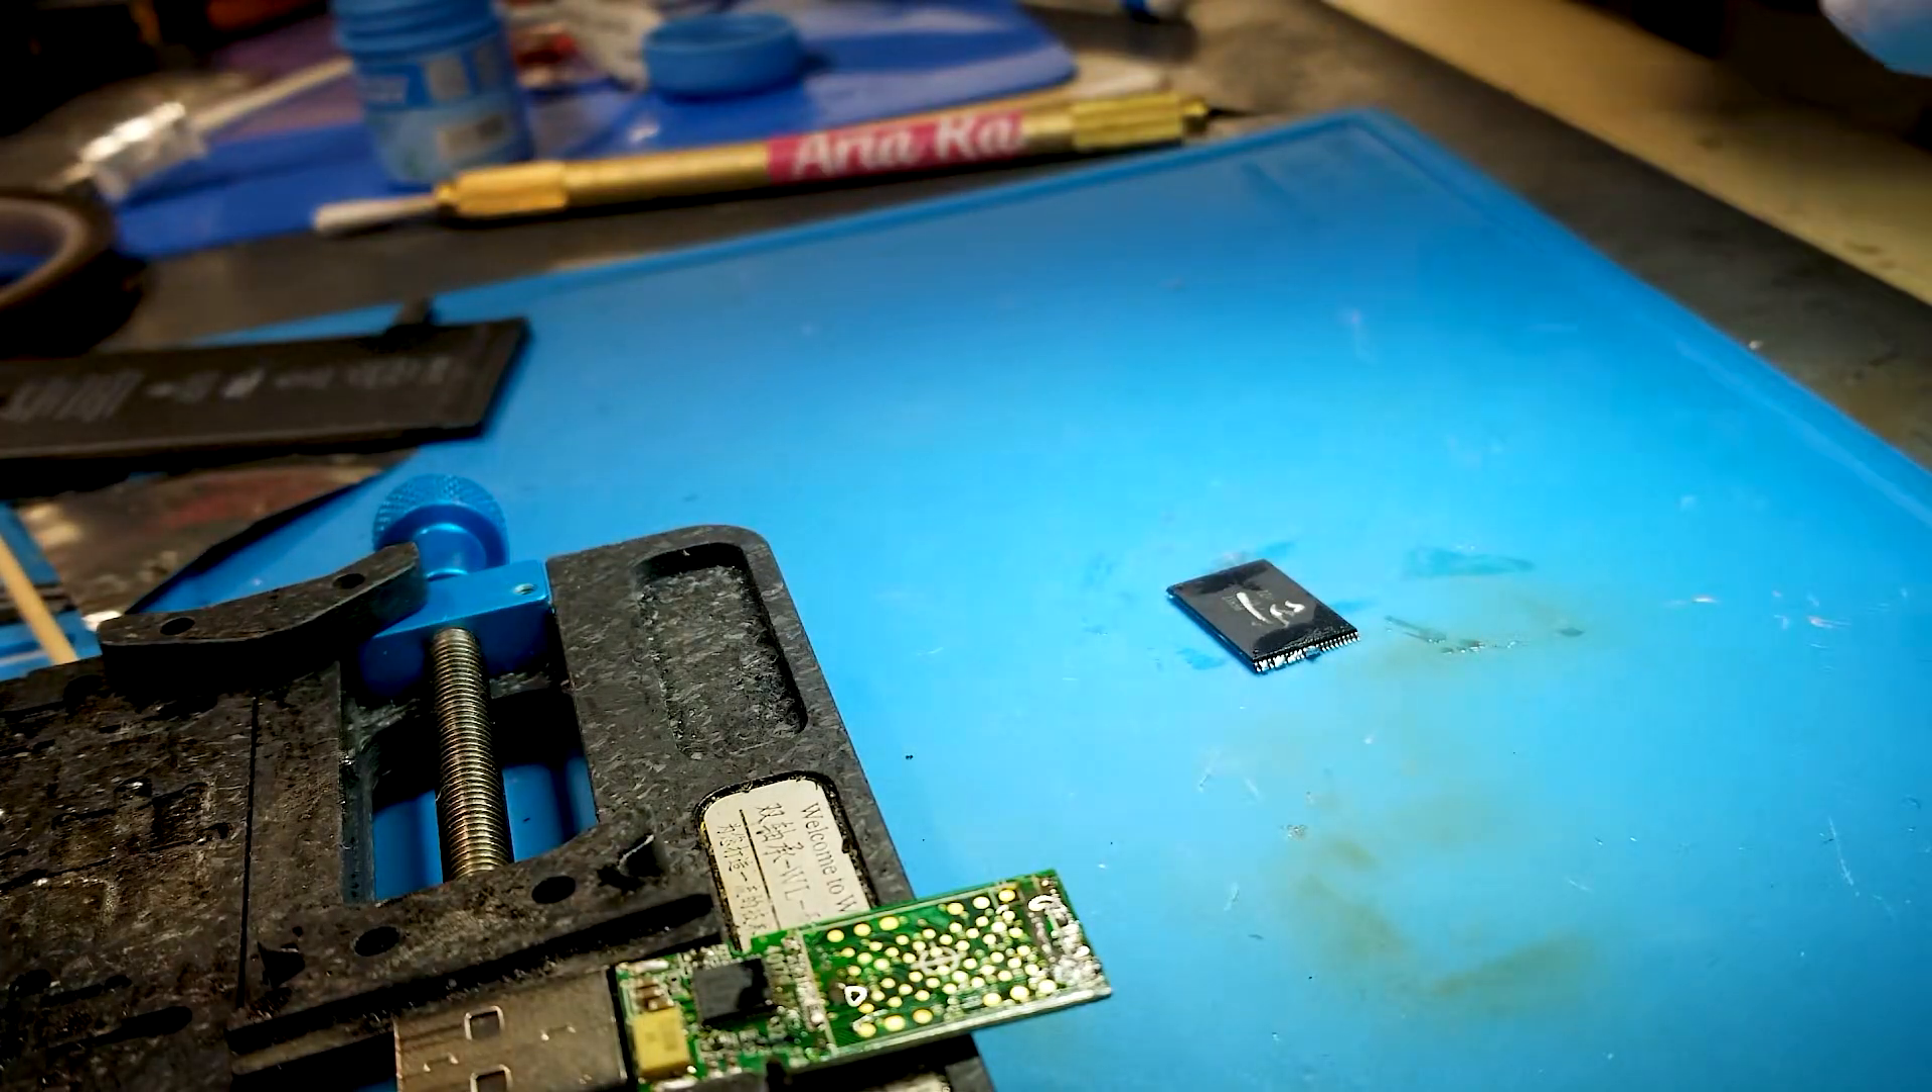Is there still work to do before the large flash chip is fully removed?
No.